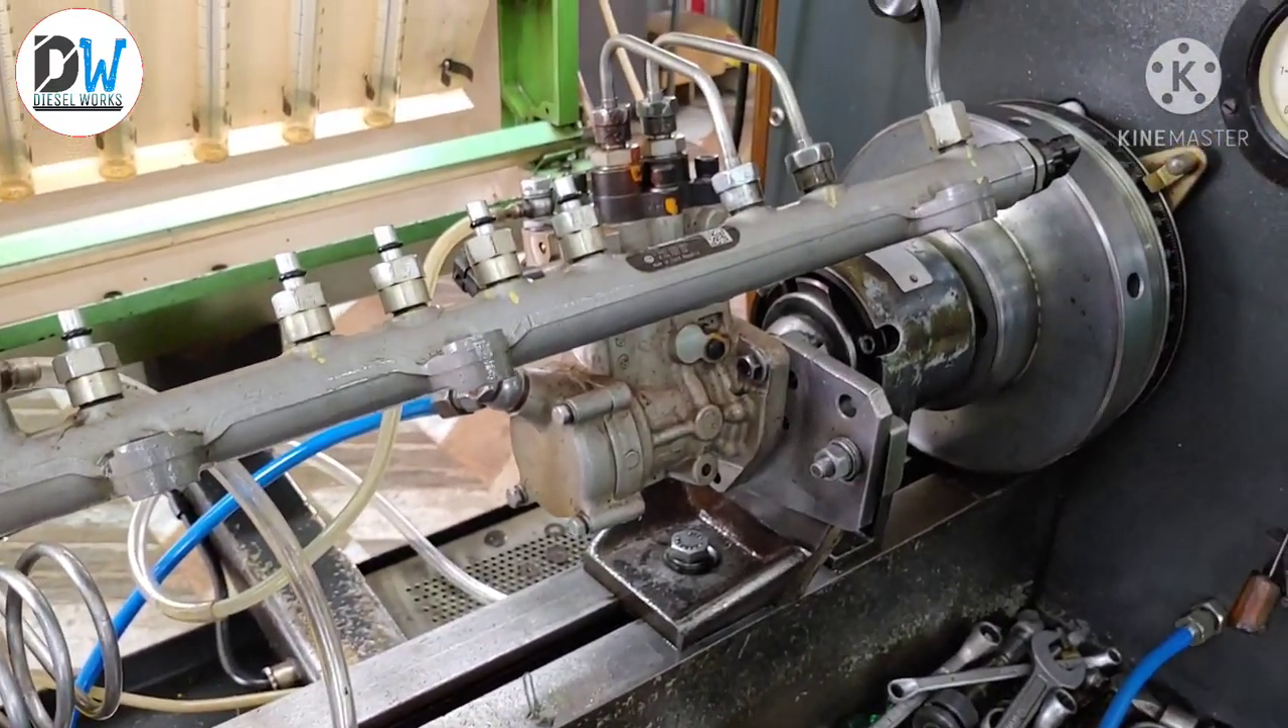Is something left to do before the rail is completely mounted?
No.